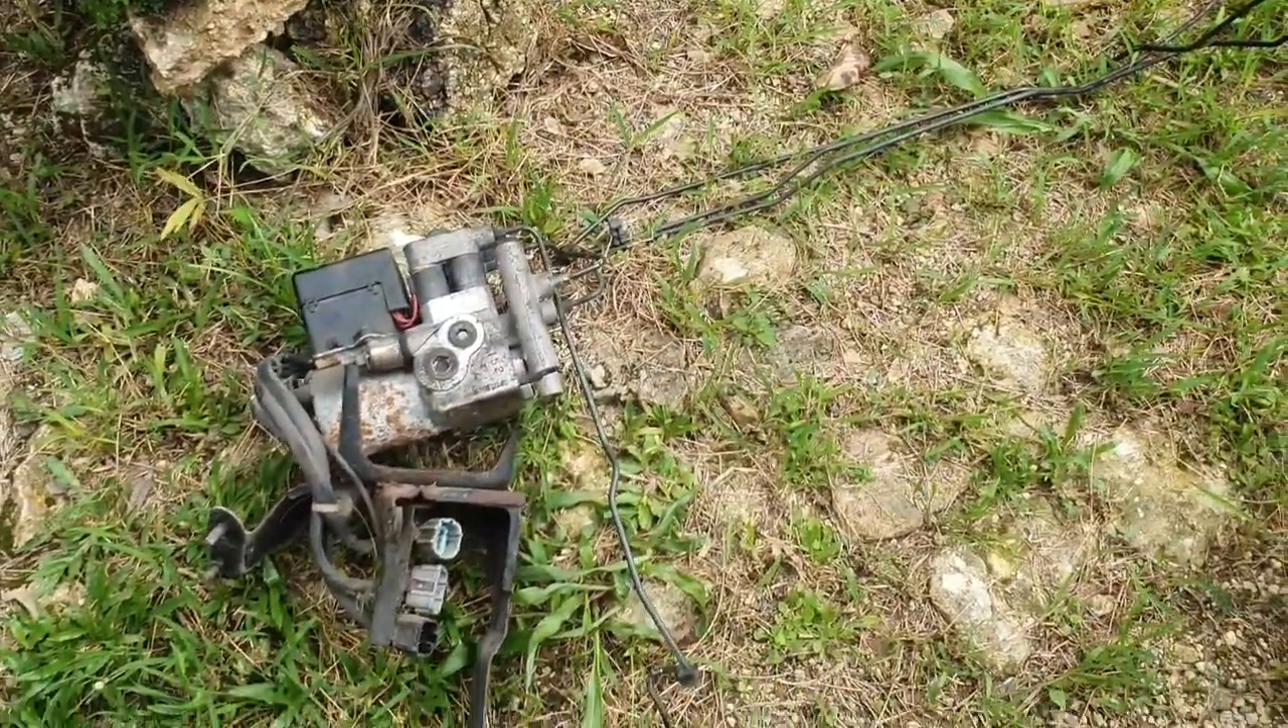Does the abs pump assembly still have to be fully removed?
No.